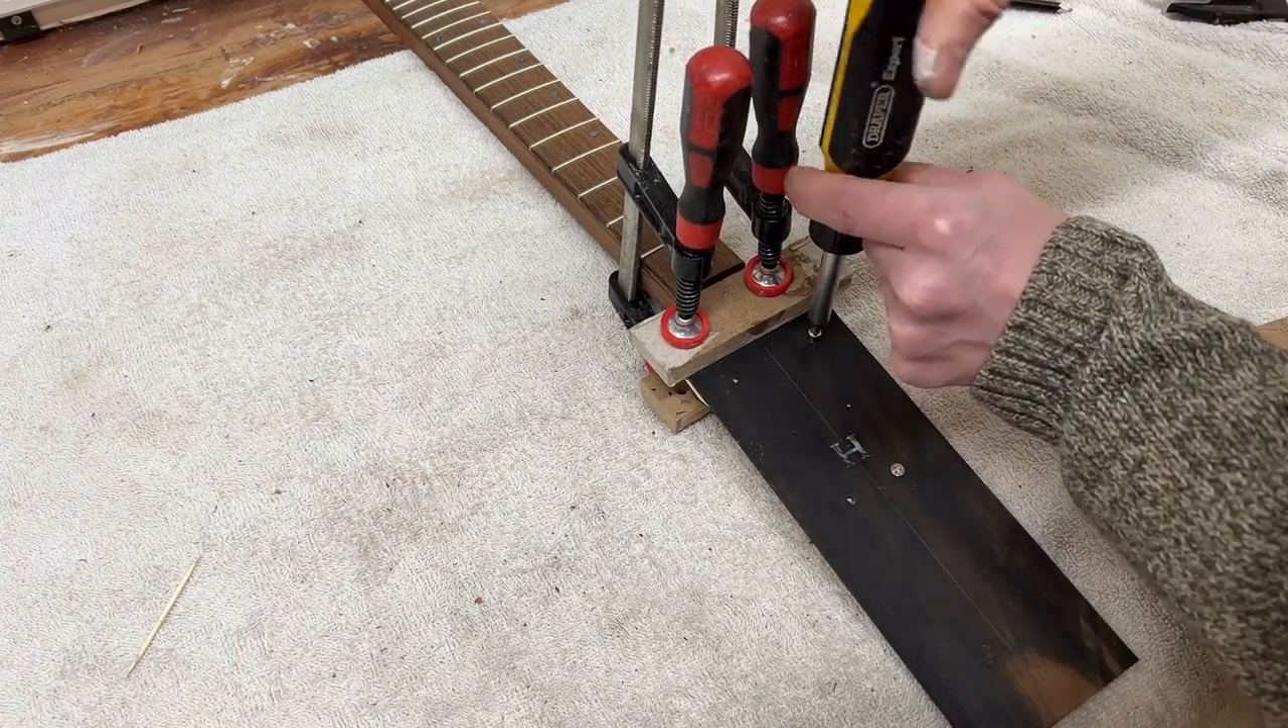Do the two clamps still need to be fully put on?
No.